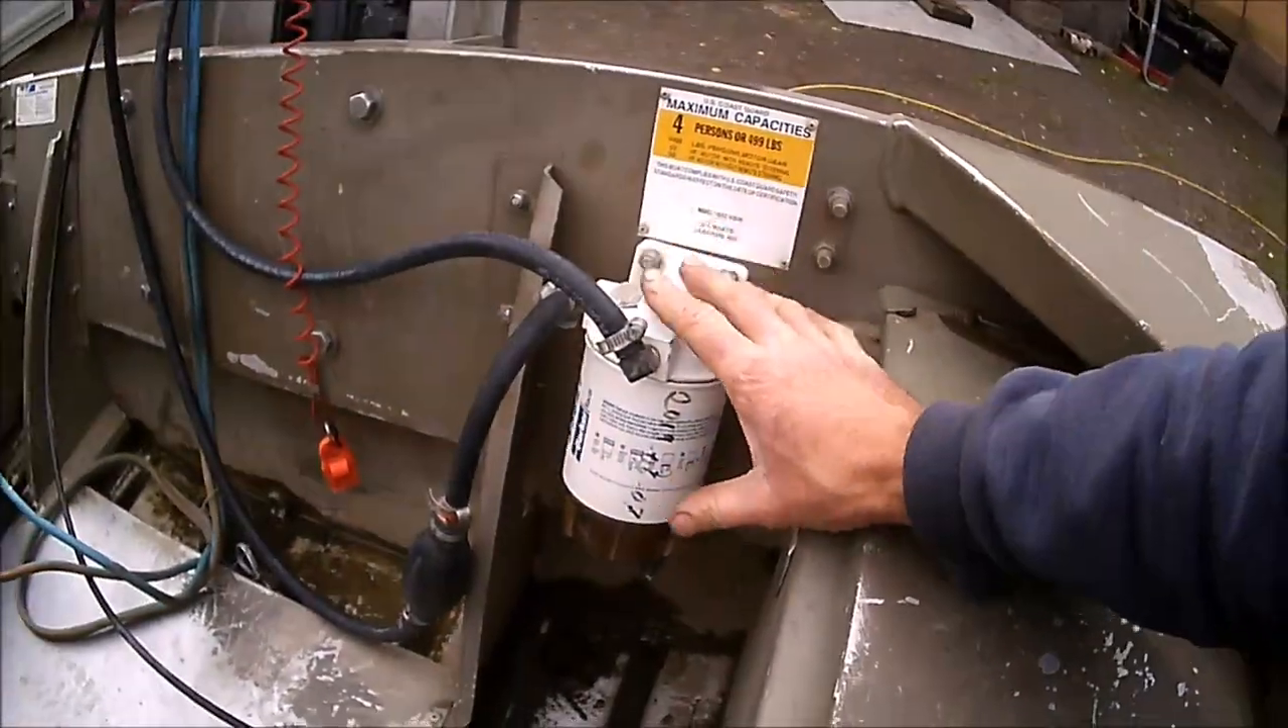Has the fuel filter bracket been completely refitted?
Yes.